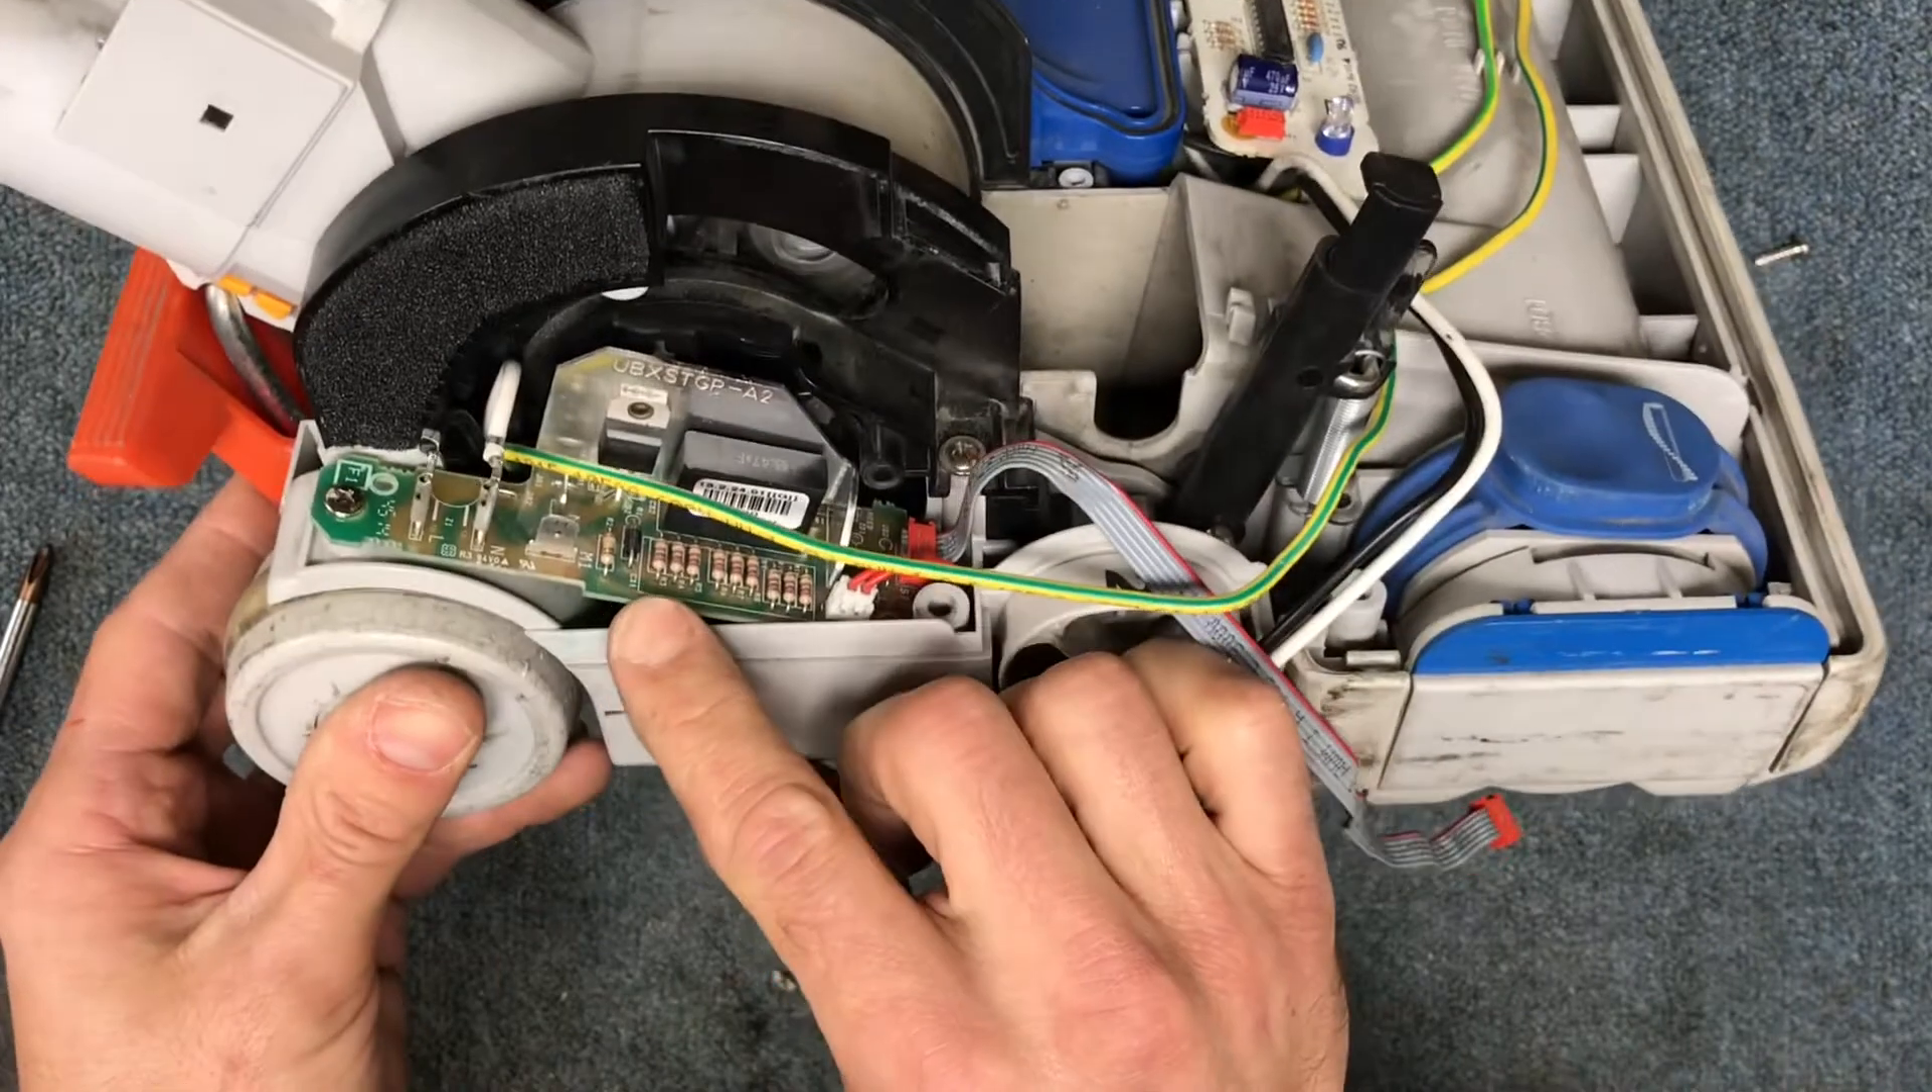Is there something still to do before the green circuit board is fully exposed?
No.